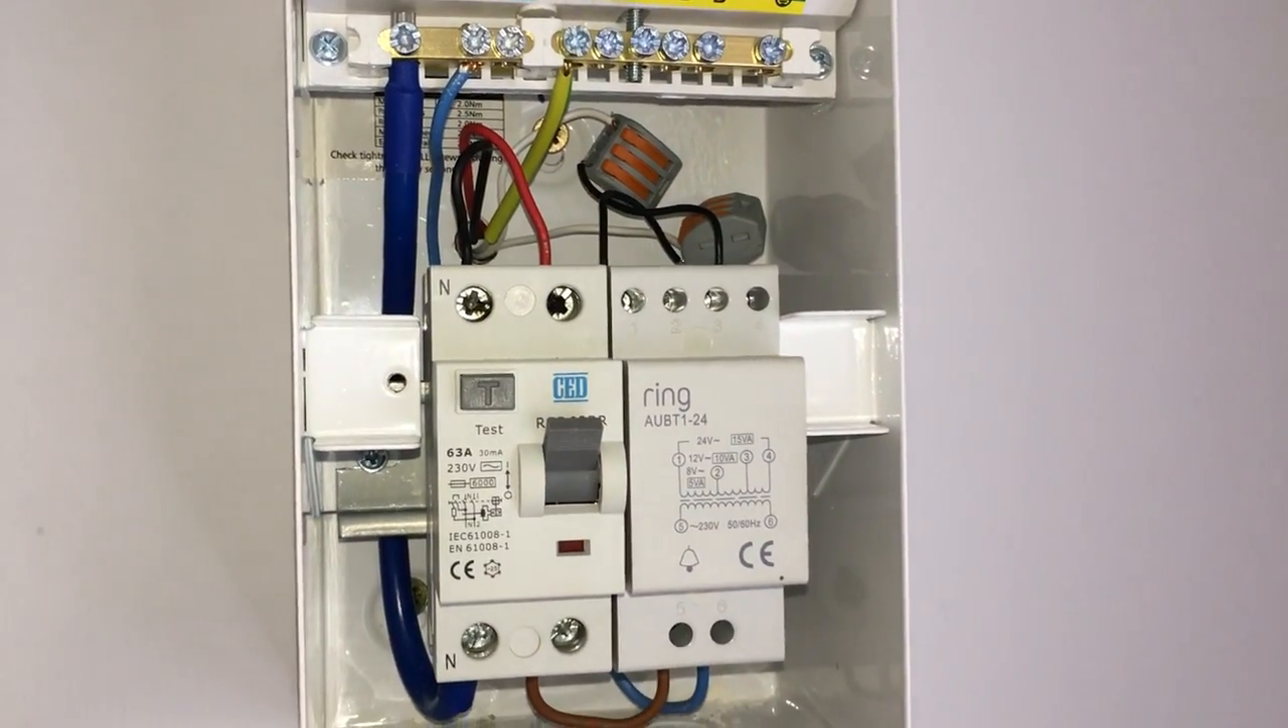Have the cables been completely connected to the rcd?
Yes.